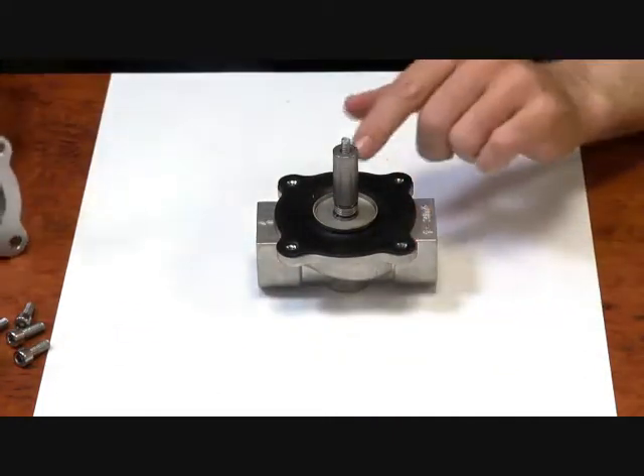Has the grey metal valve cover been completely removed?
Yes.